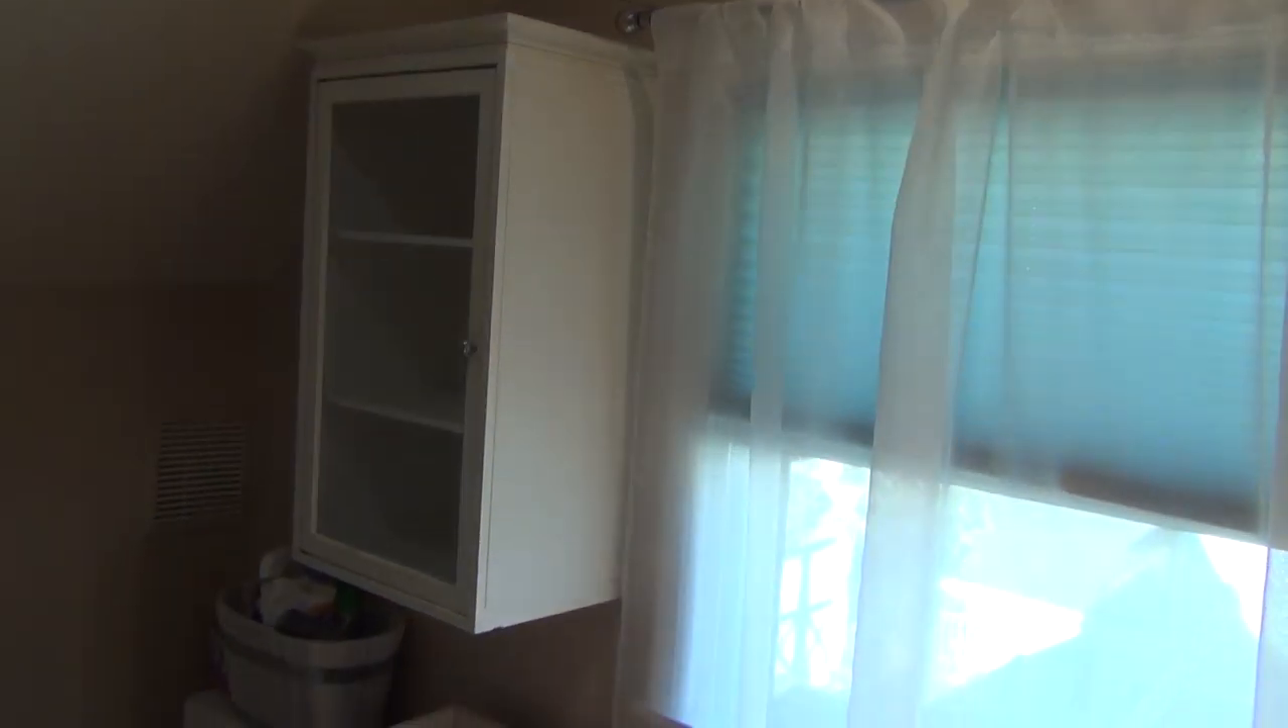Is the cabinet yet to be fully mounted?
No.